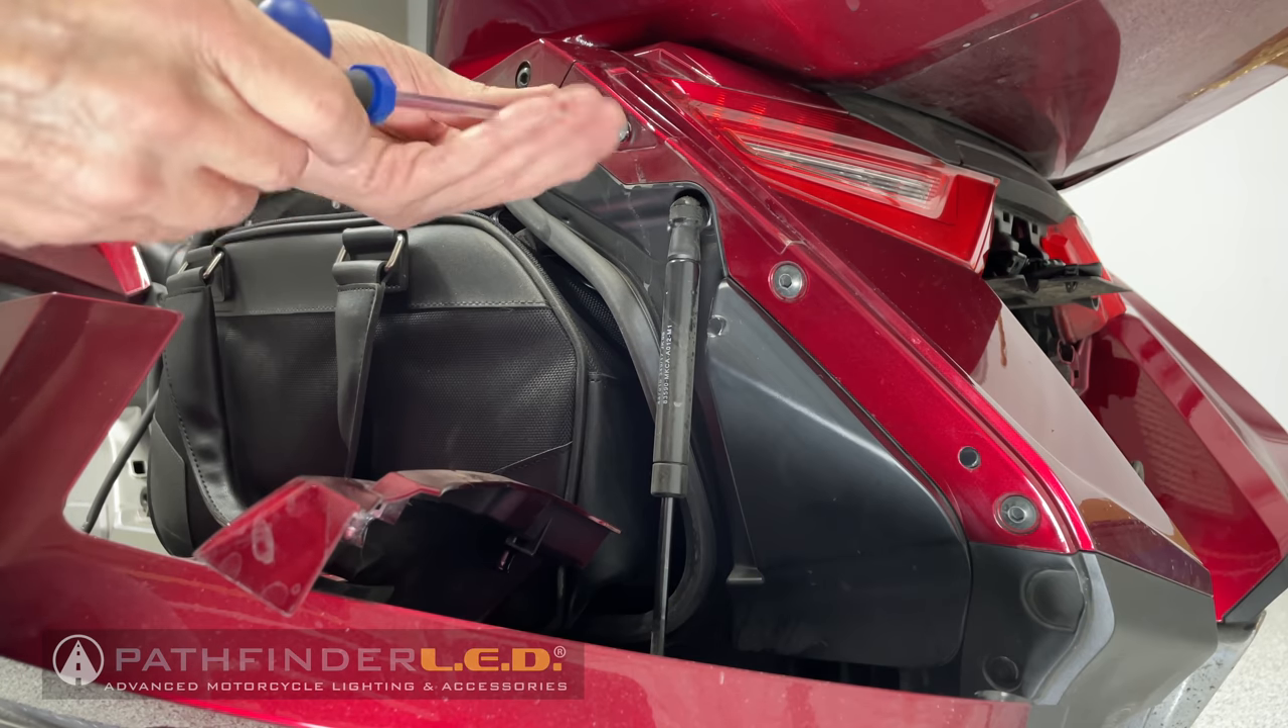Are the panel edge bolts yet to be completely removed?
Yes.